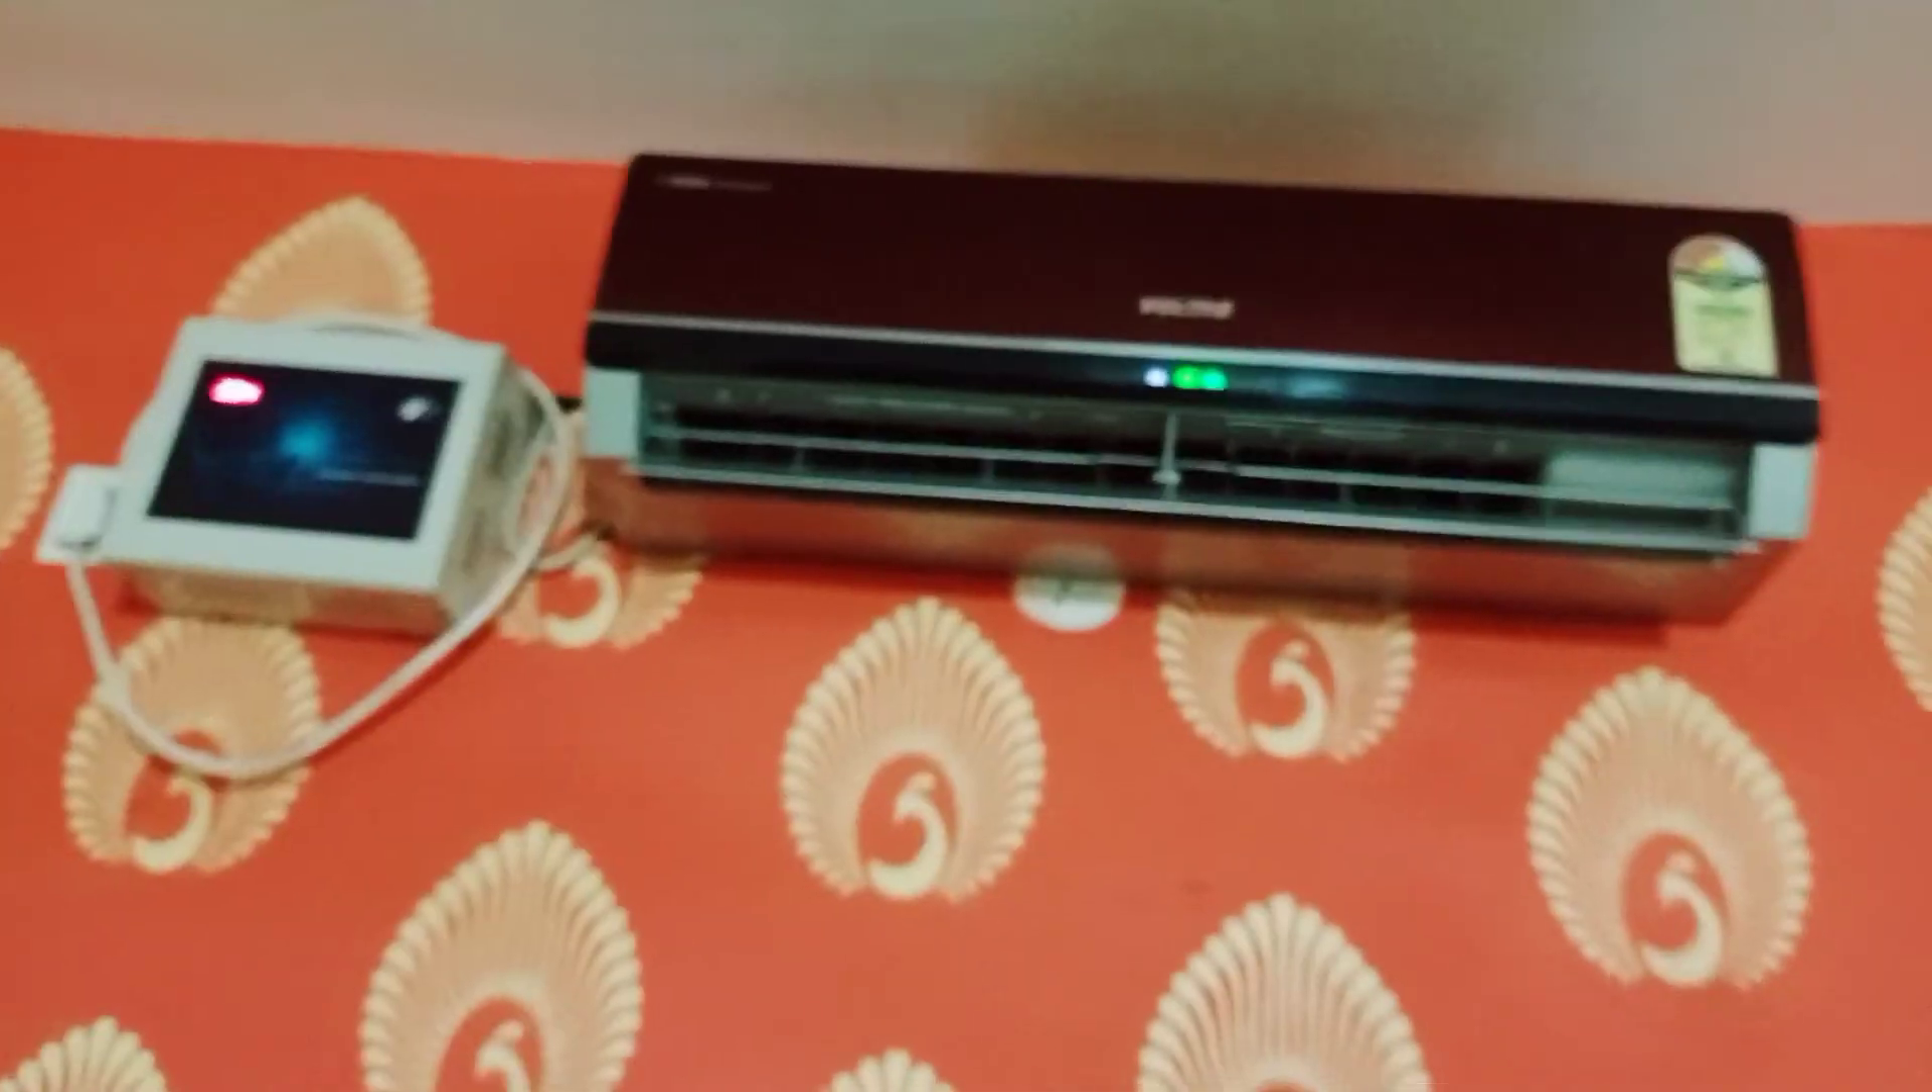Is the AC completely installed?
Yes.